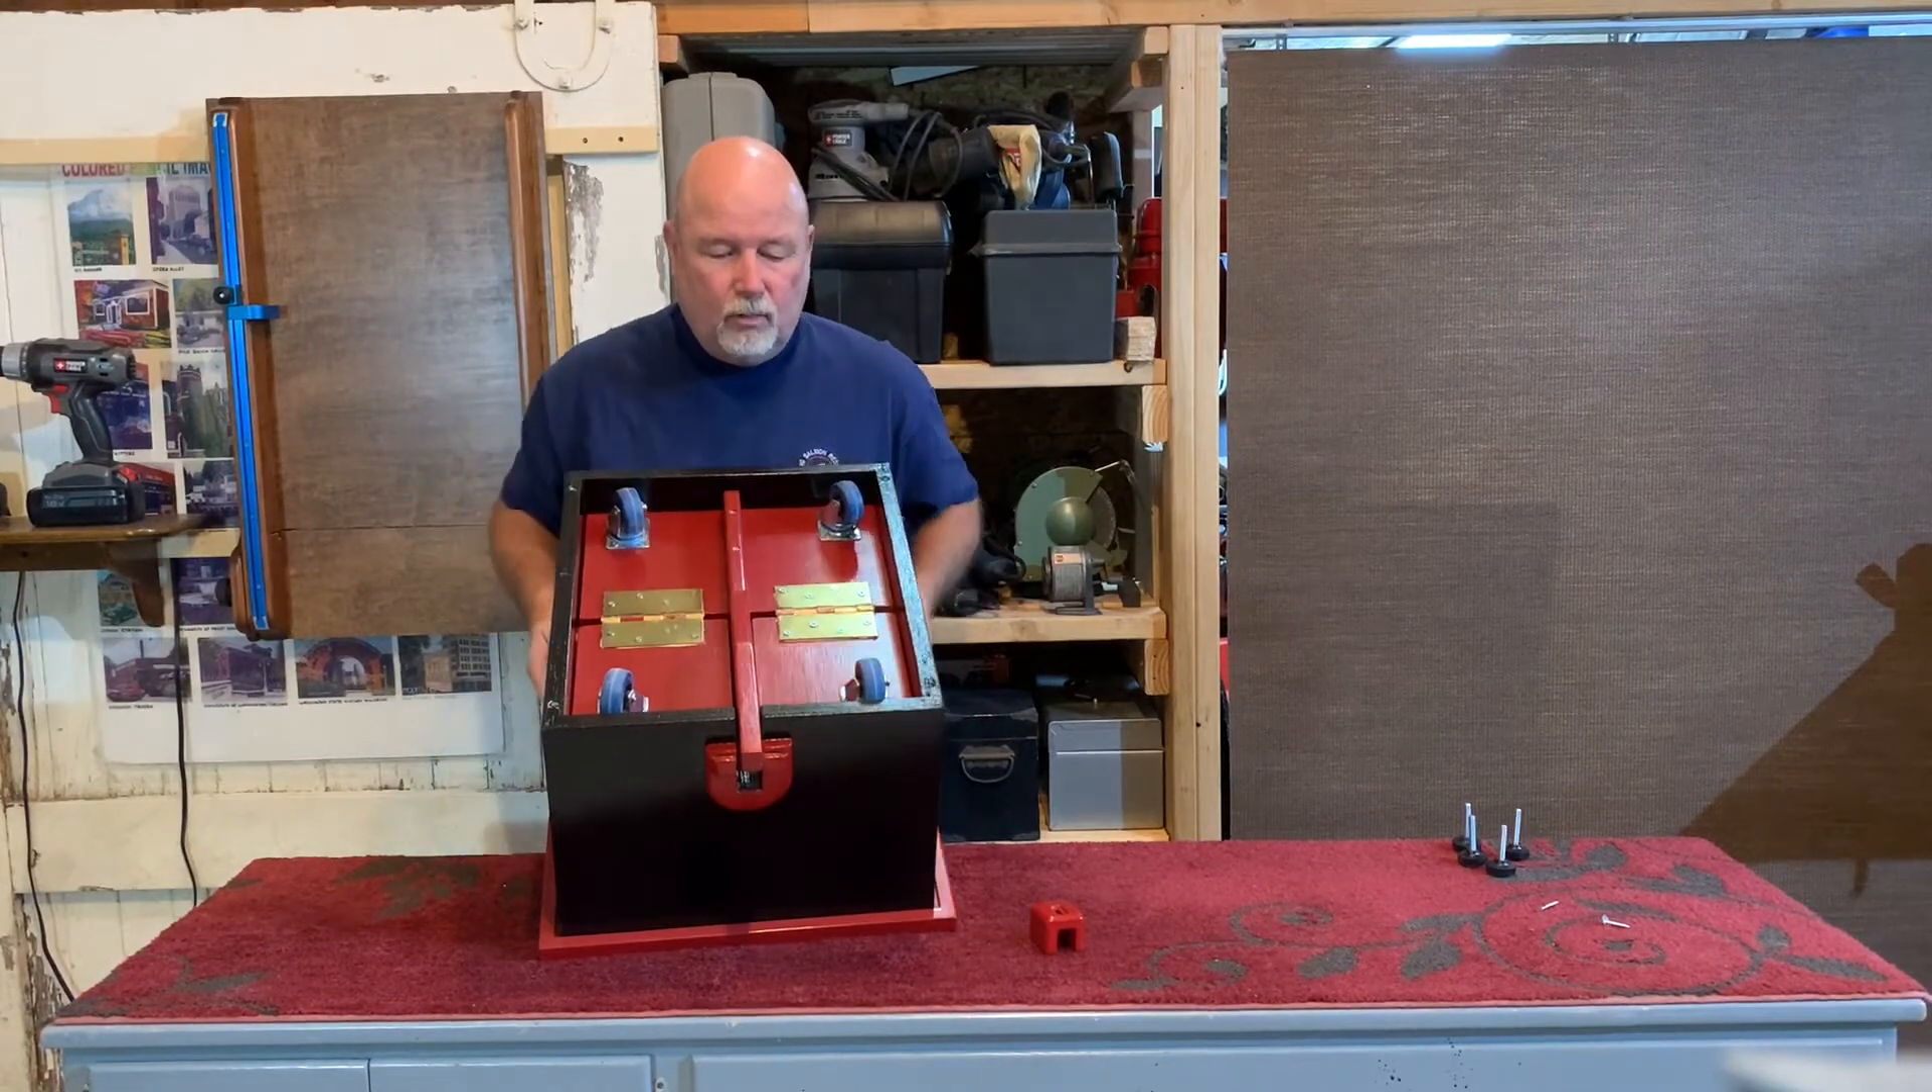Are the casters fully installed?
Yes.